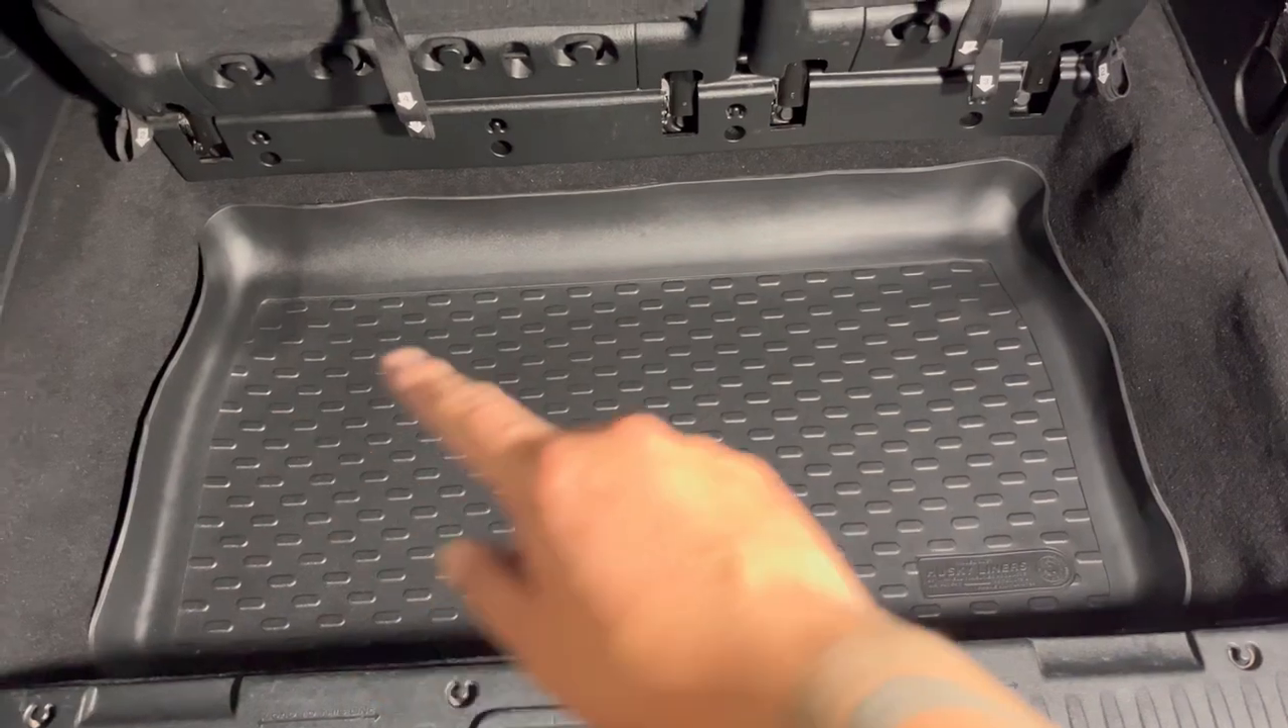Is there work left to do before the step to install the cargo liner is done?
No.